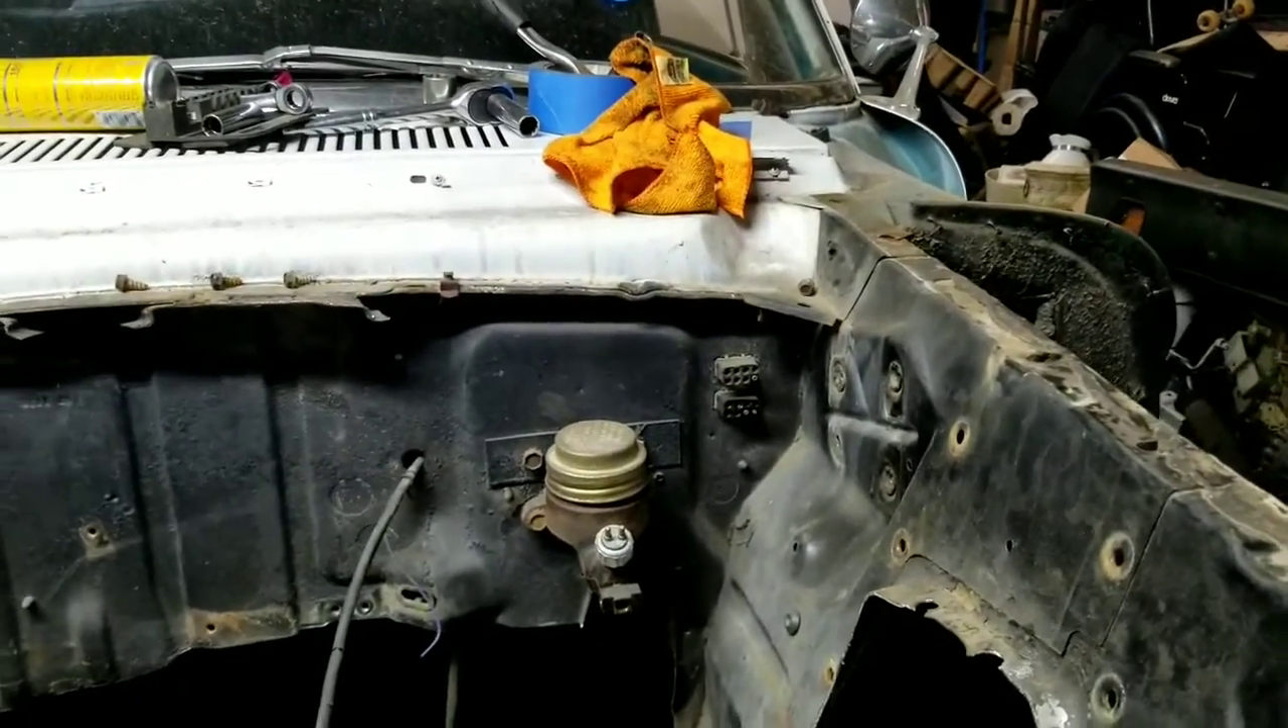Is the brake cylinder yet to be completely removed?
Yes.